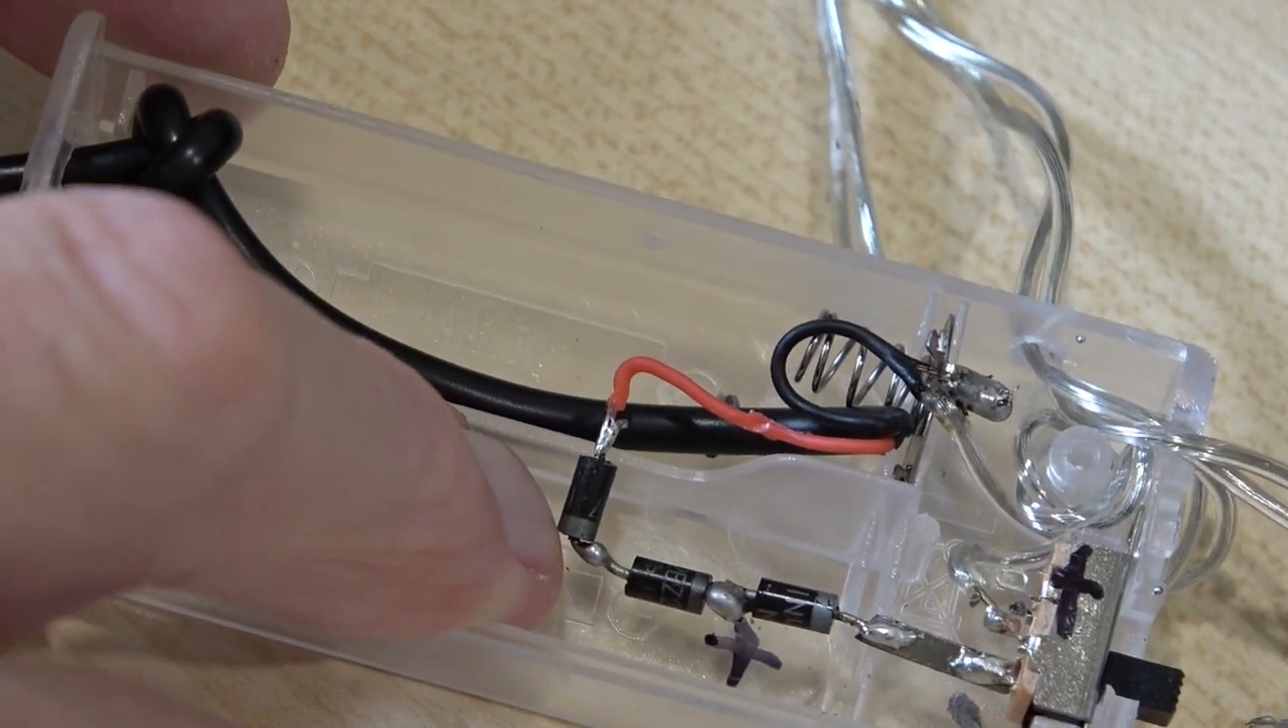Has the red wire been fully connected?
Yes.